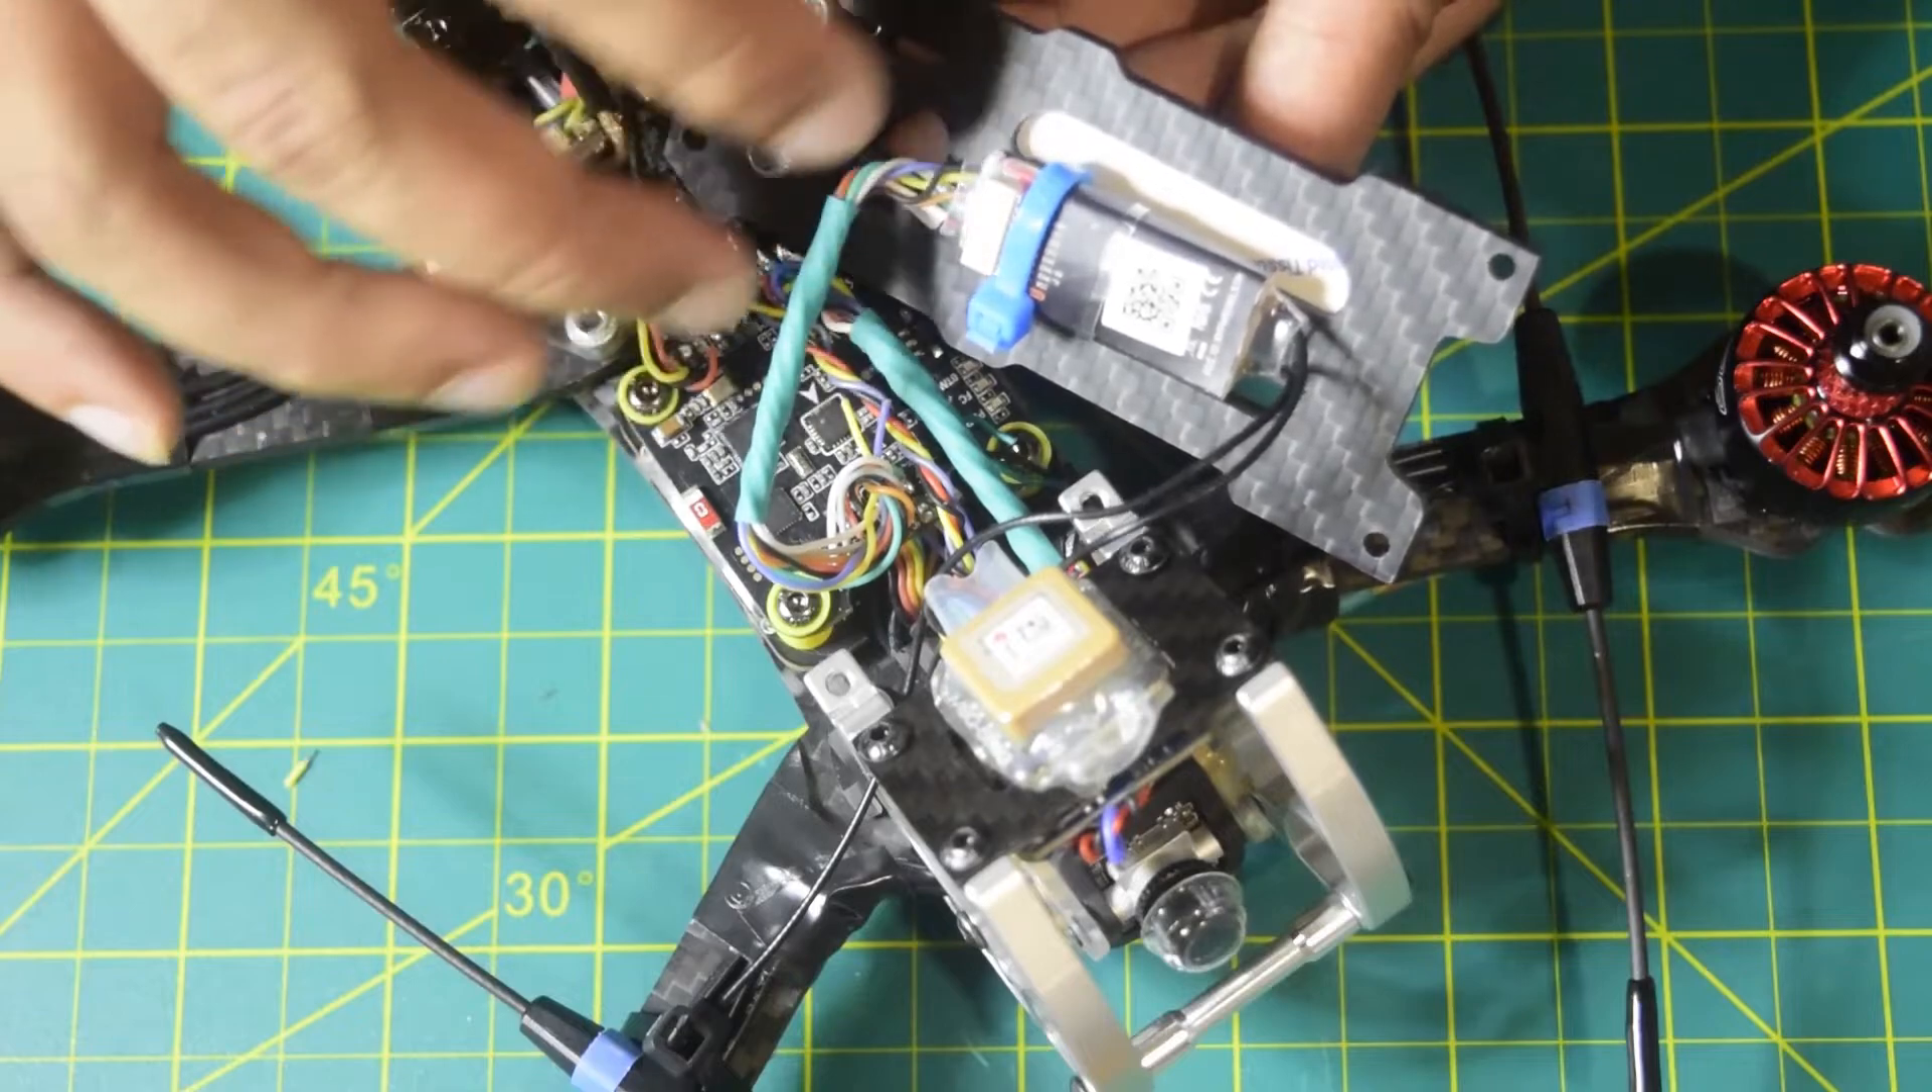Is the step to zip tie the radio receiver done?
Yes.